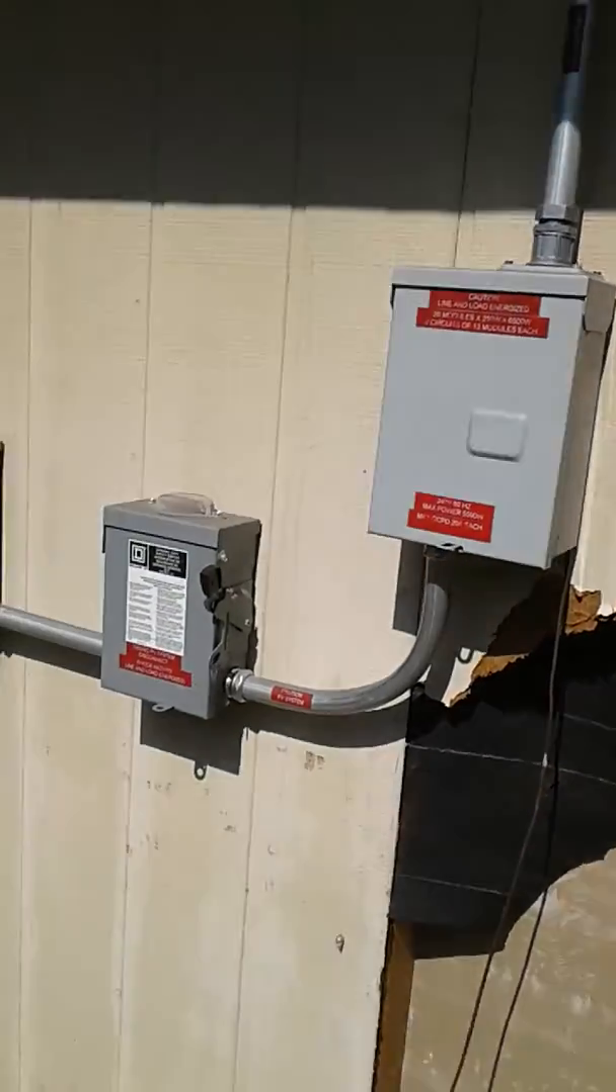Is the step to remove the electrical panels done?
No.